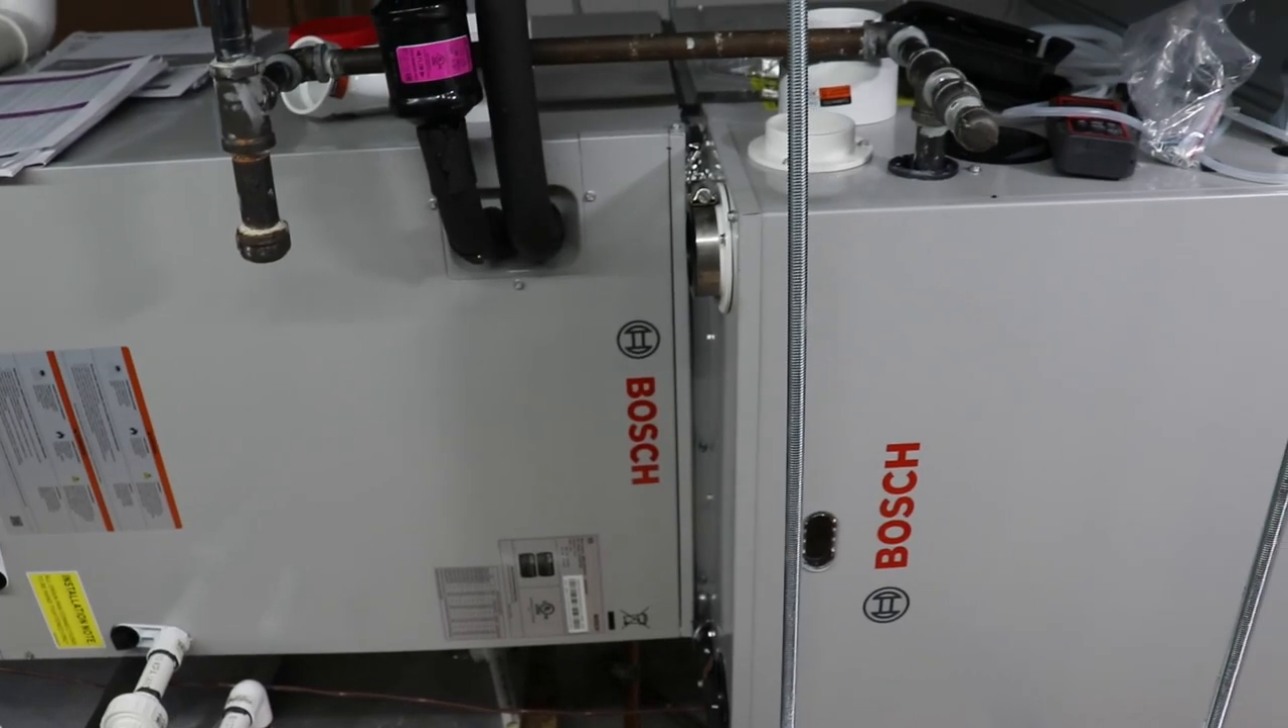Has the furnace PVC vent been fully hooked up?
No.